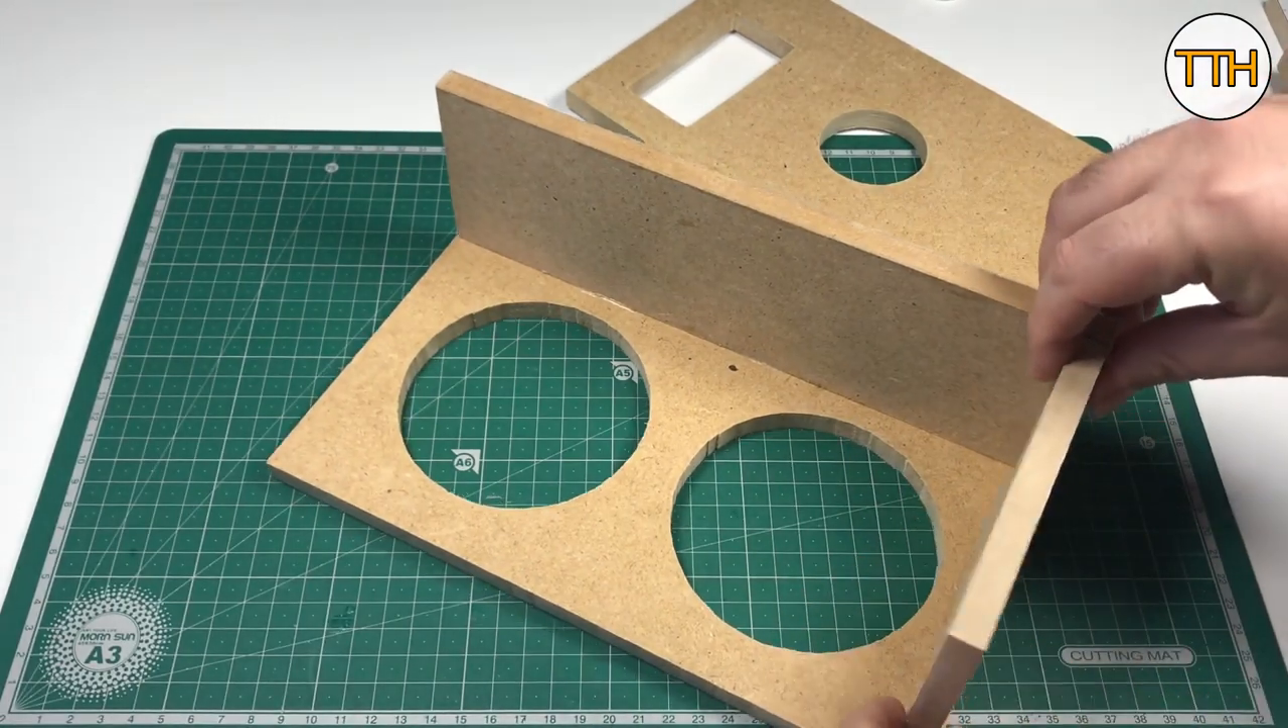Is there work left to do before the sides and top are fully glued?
Yes.